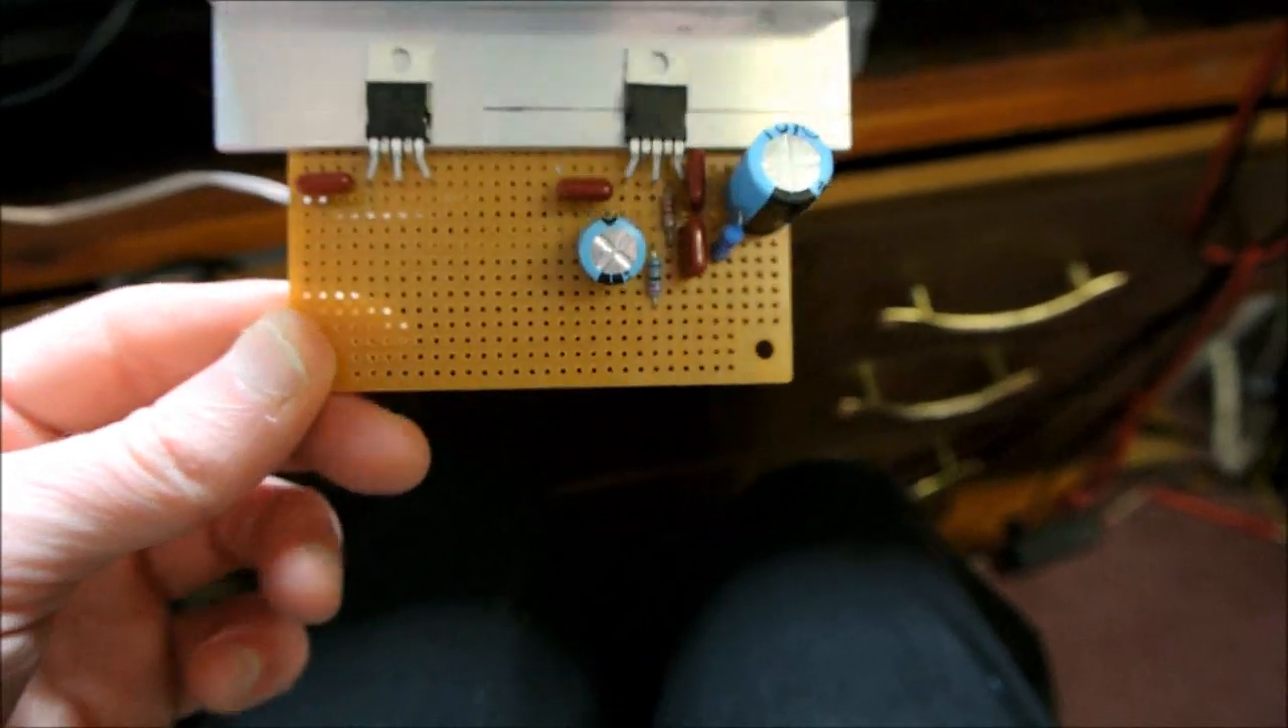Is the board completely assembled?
No.